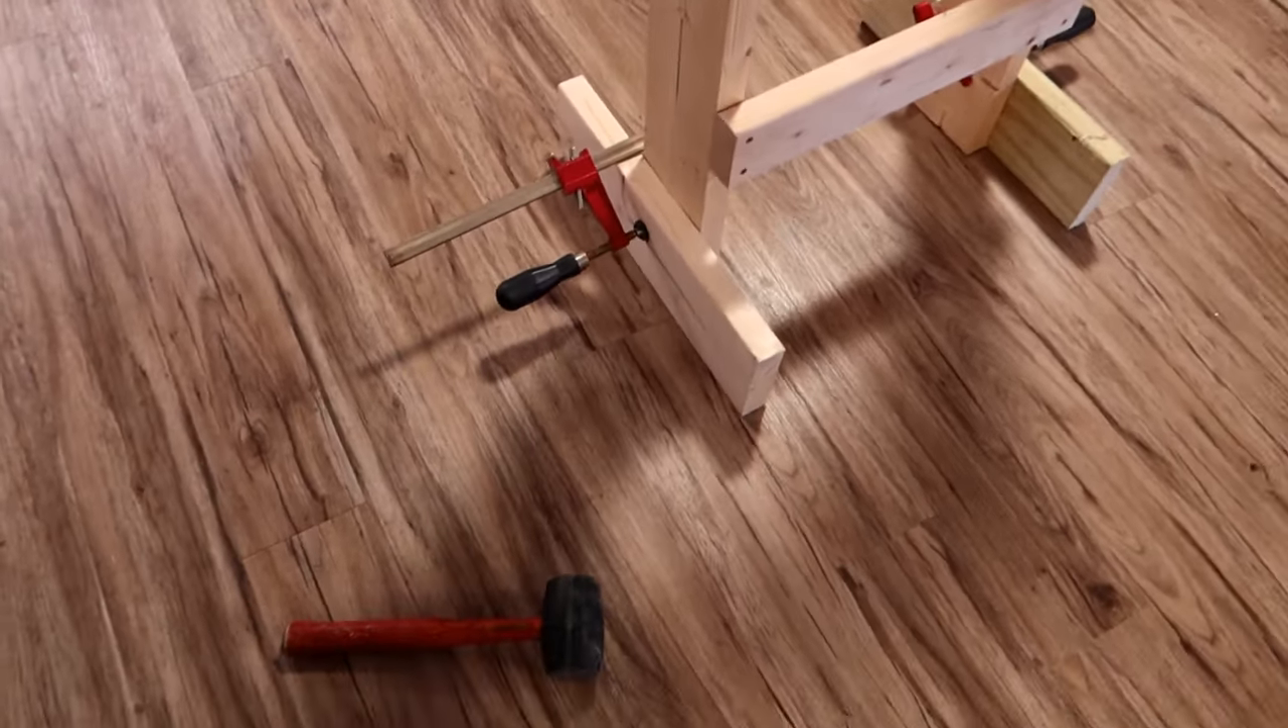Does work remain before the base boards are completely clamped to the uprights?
No.